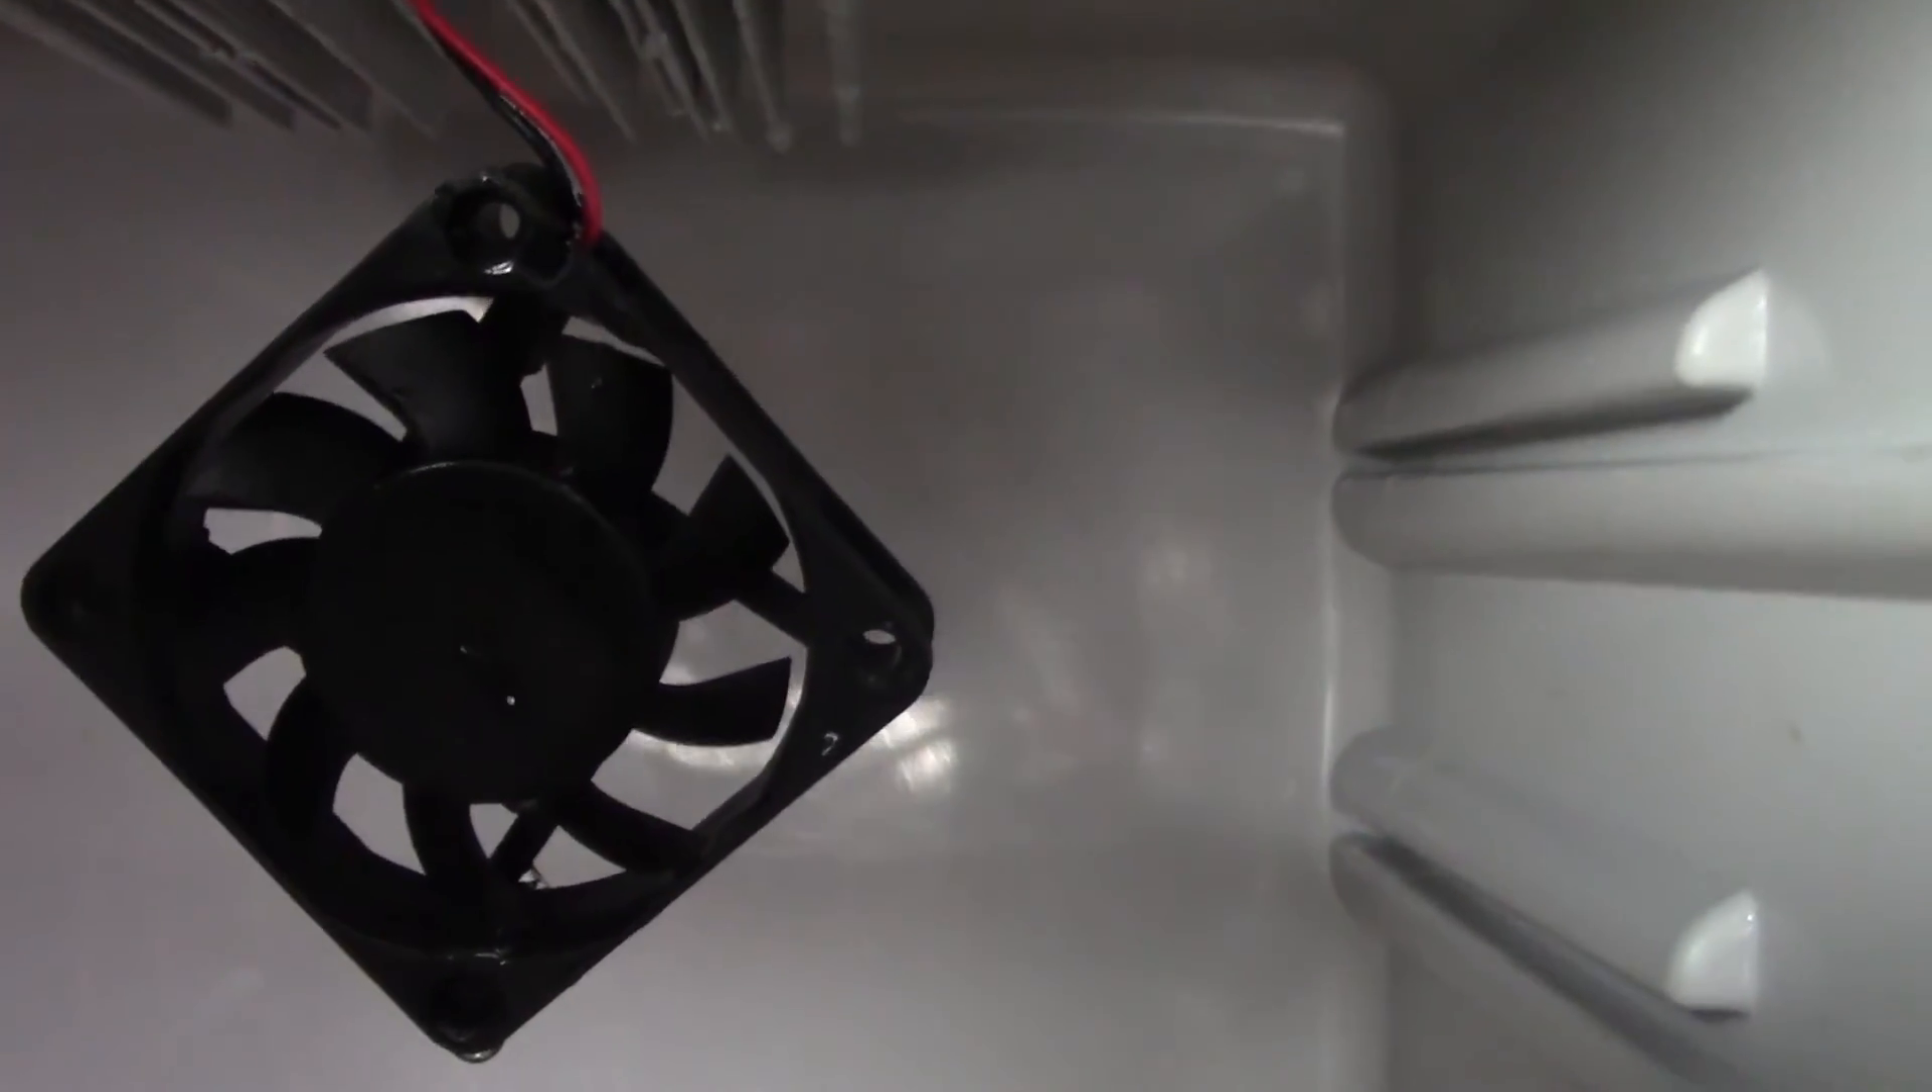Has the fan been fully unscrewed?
Yes.